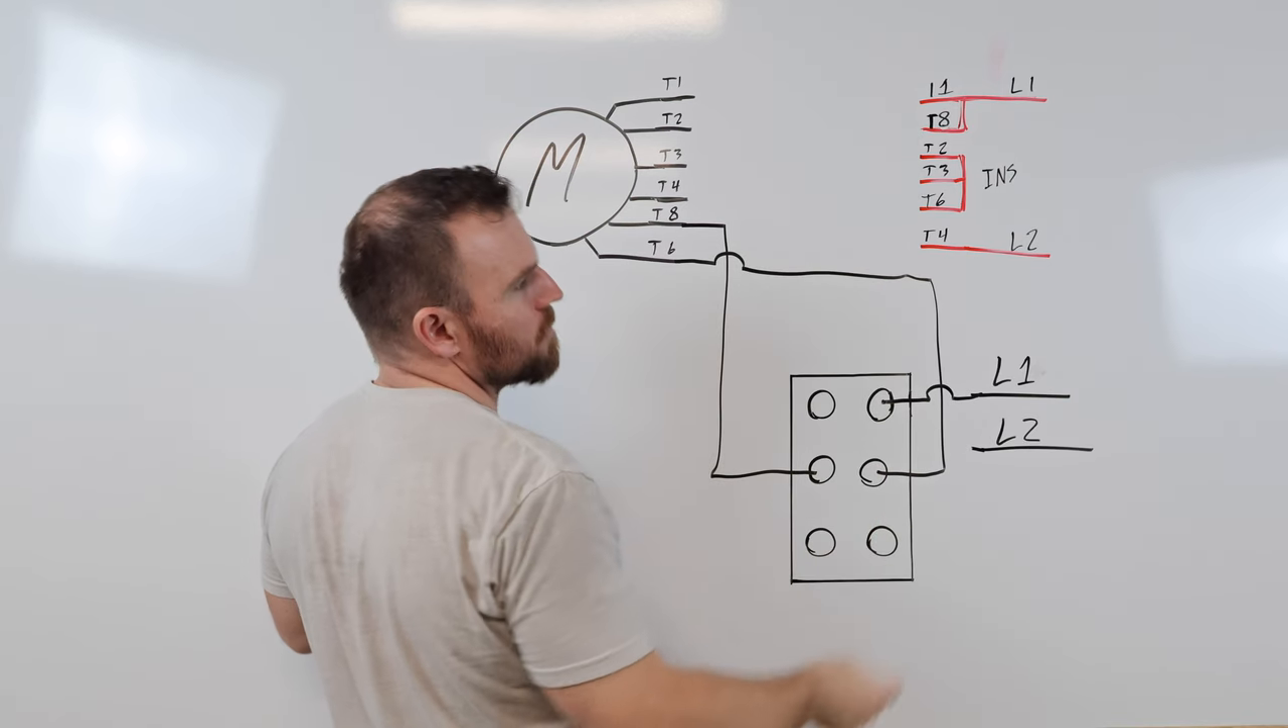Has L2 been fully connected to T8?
No.